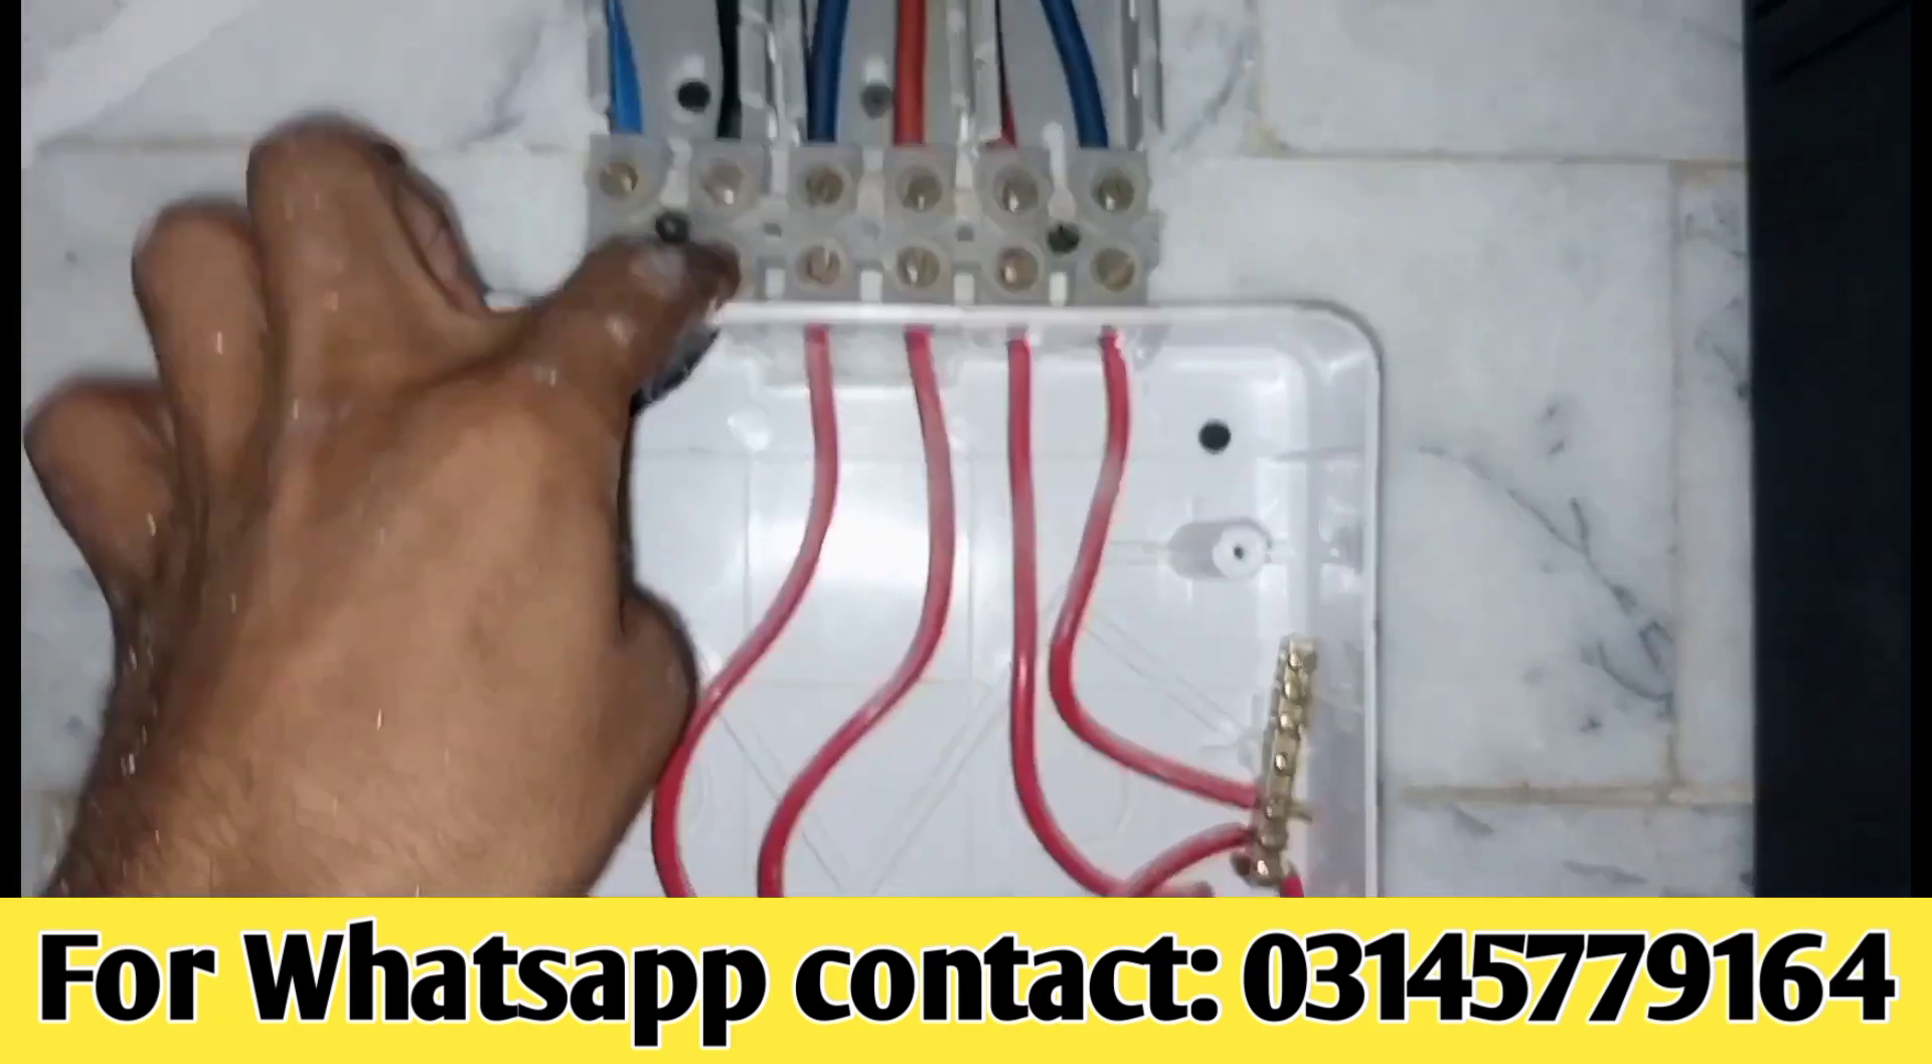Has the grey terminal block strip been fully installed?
Yes.